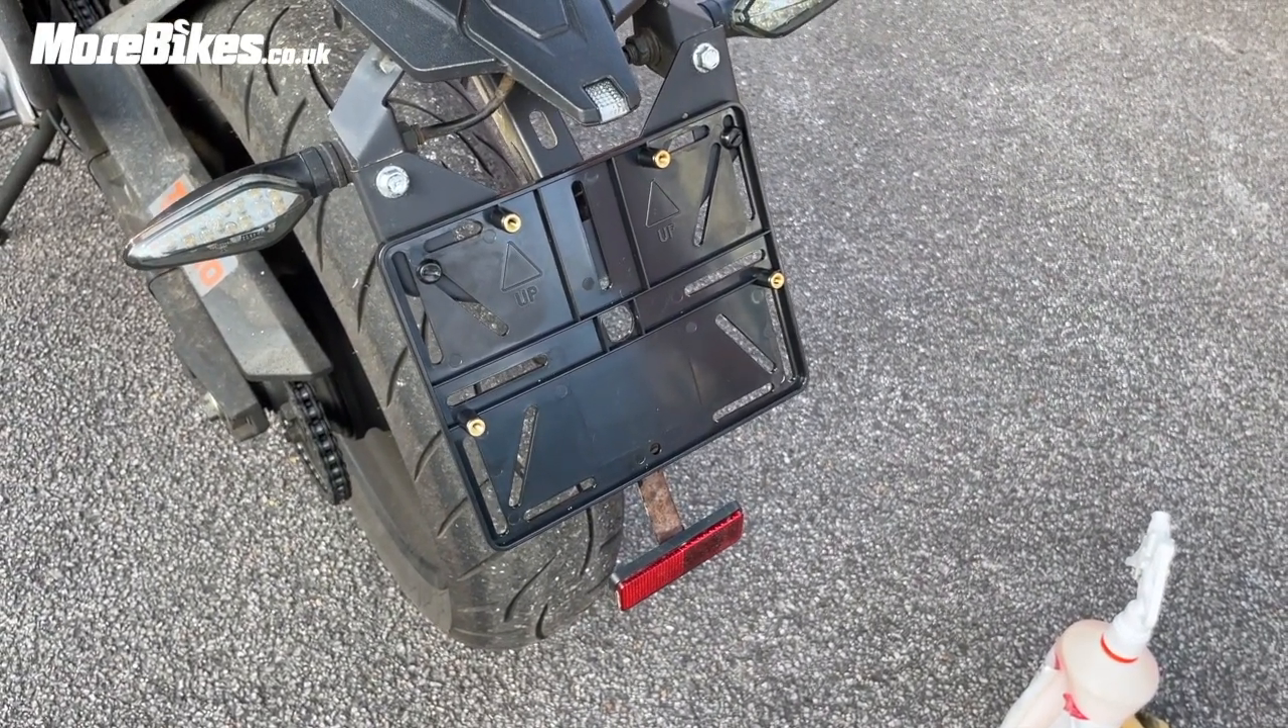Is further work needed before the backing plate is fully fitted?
No.